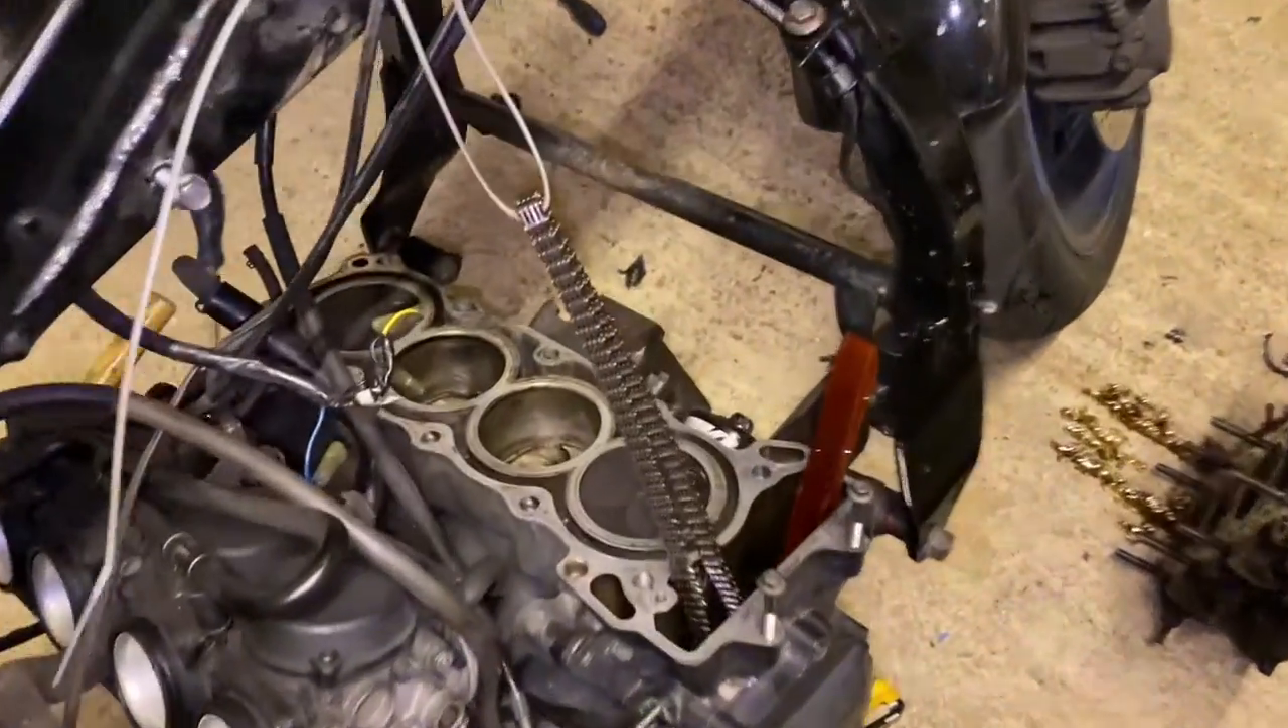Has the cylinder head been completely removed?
Yes.